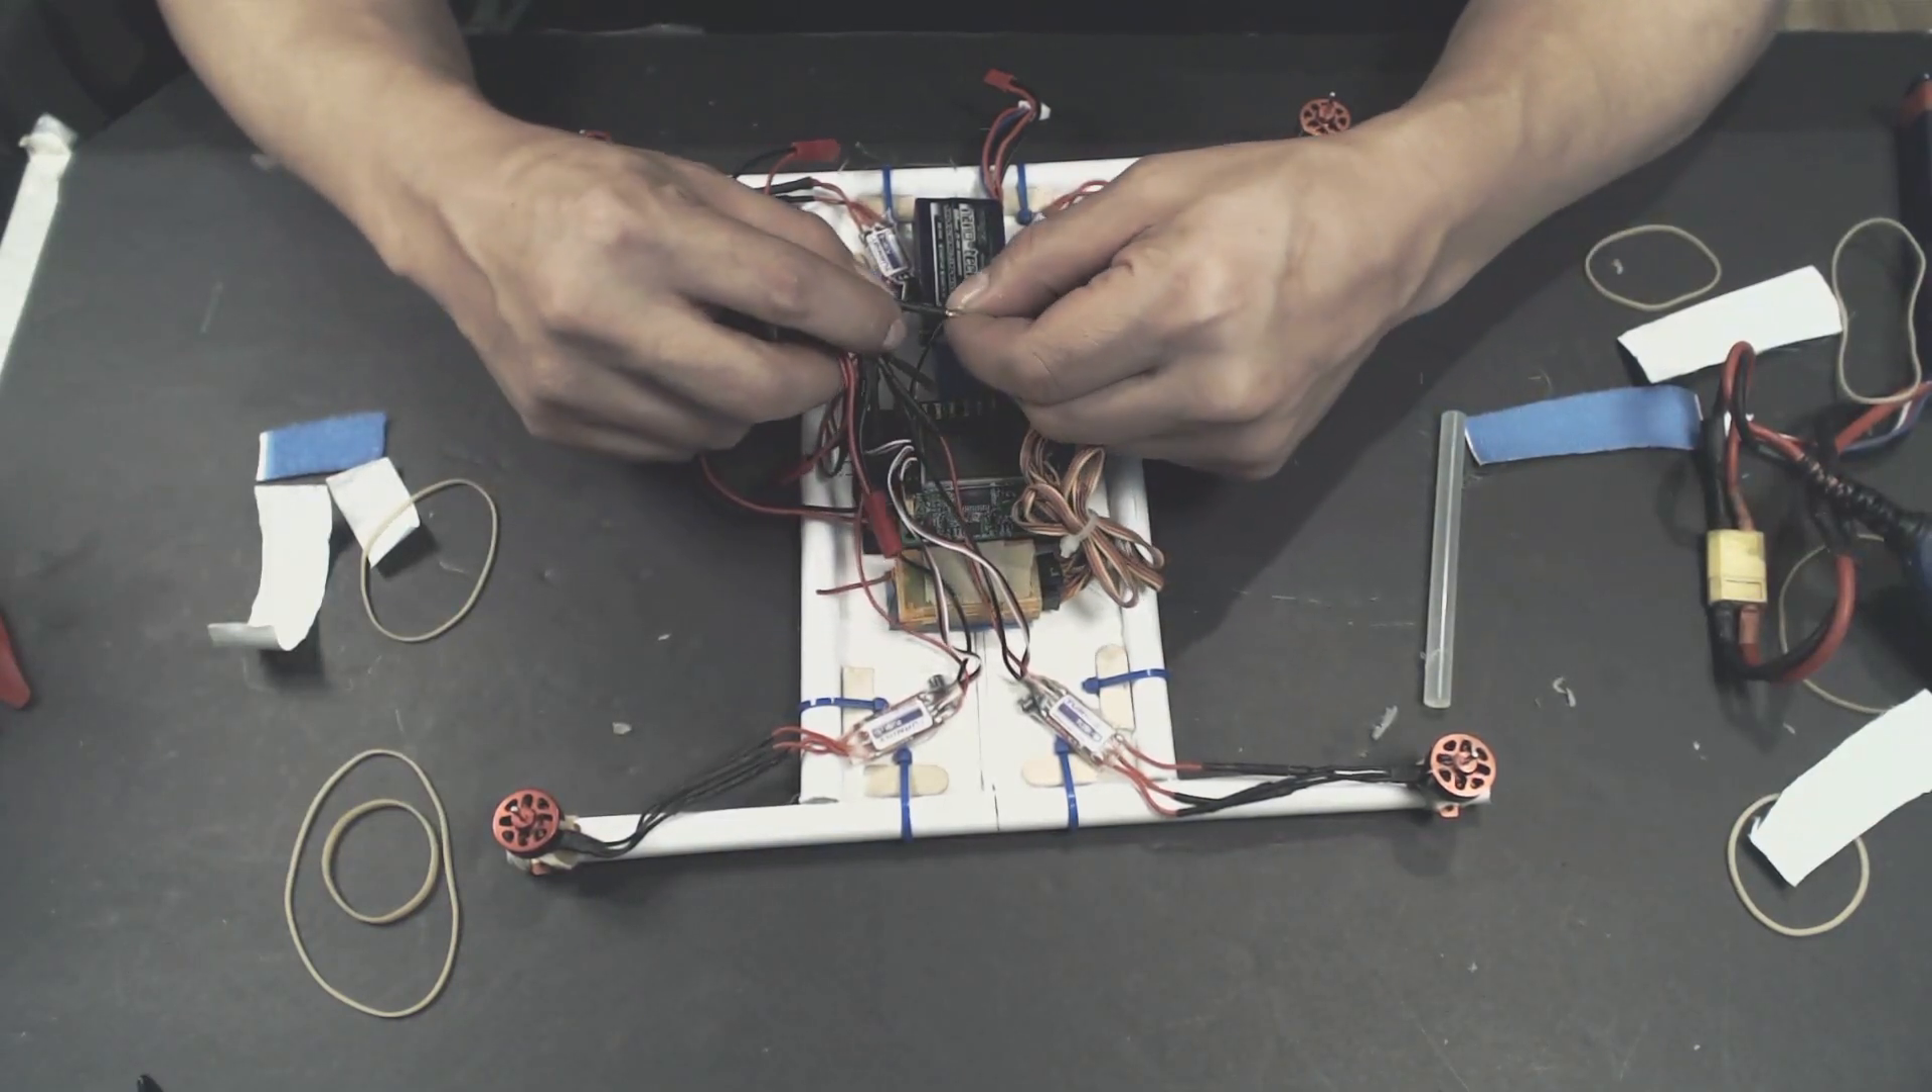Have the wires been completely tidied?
No.